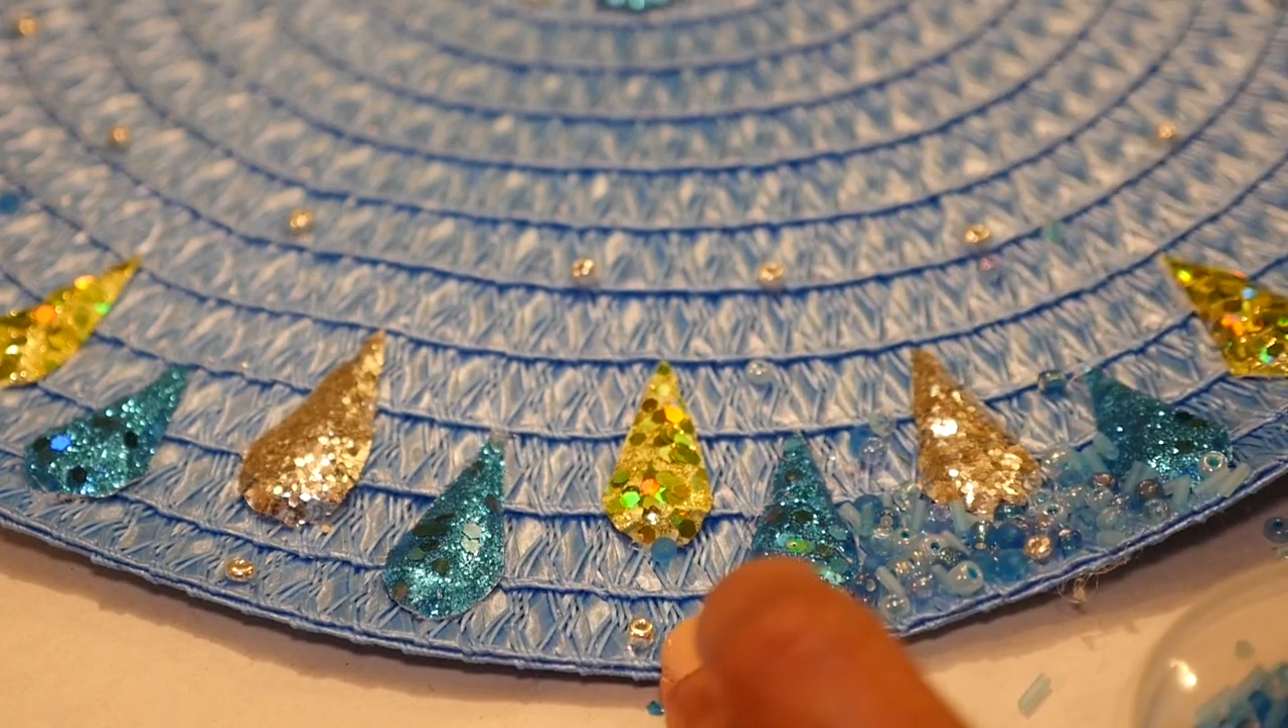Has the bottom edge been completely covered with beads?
No.